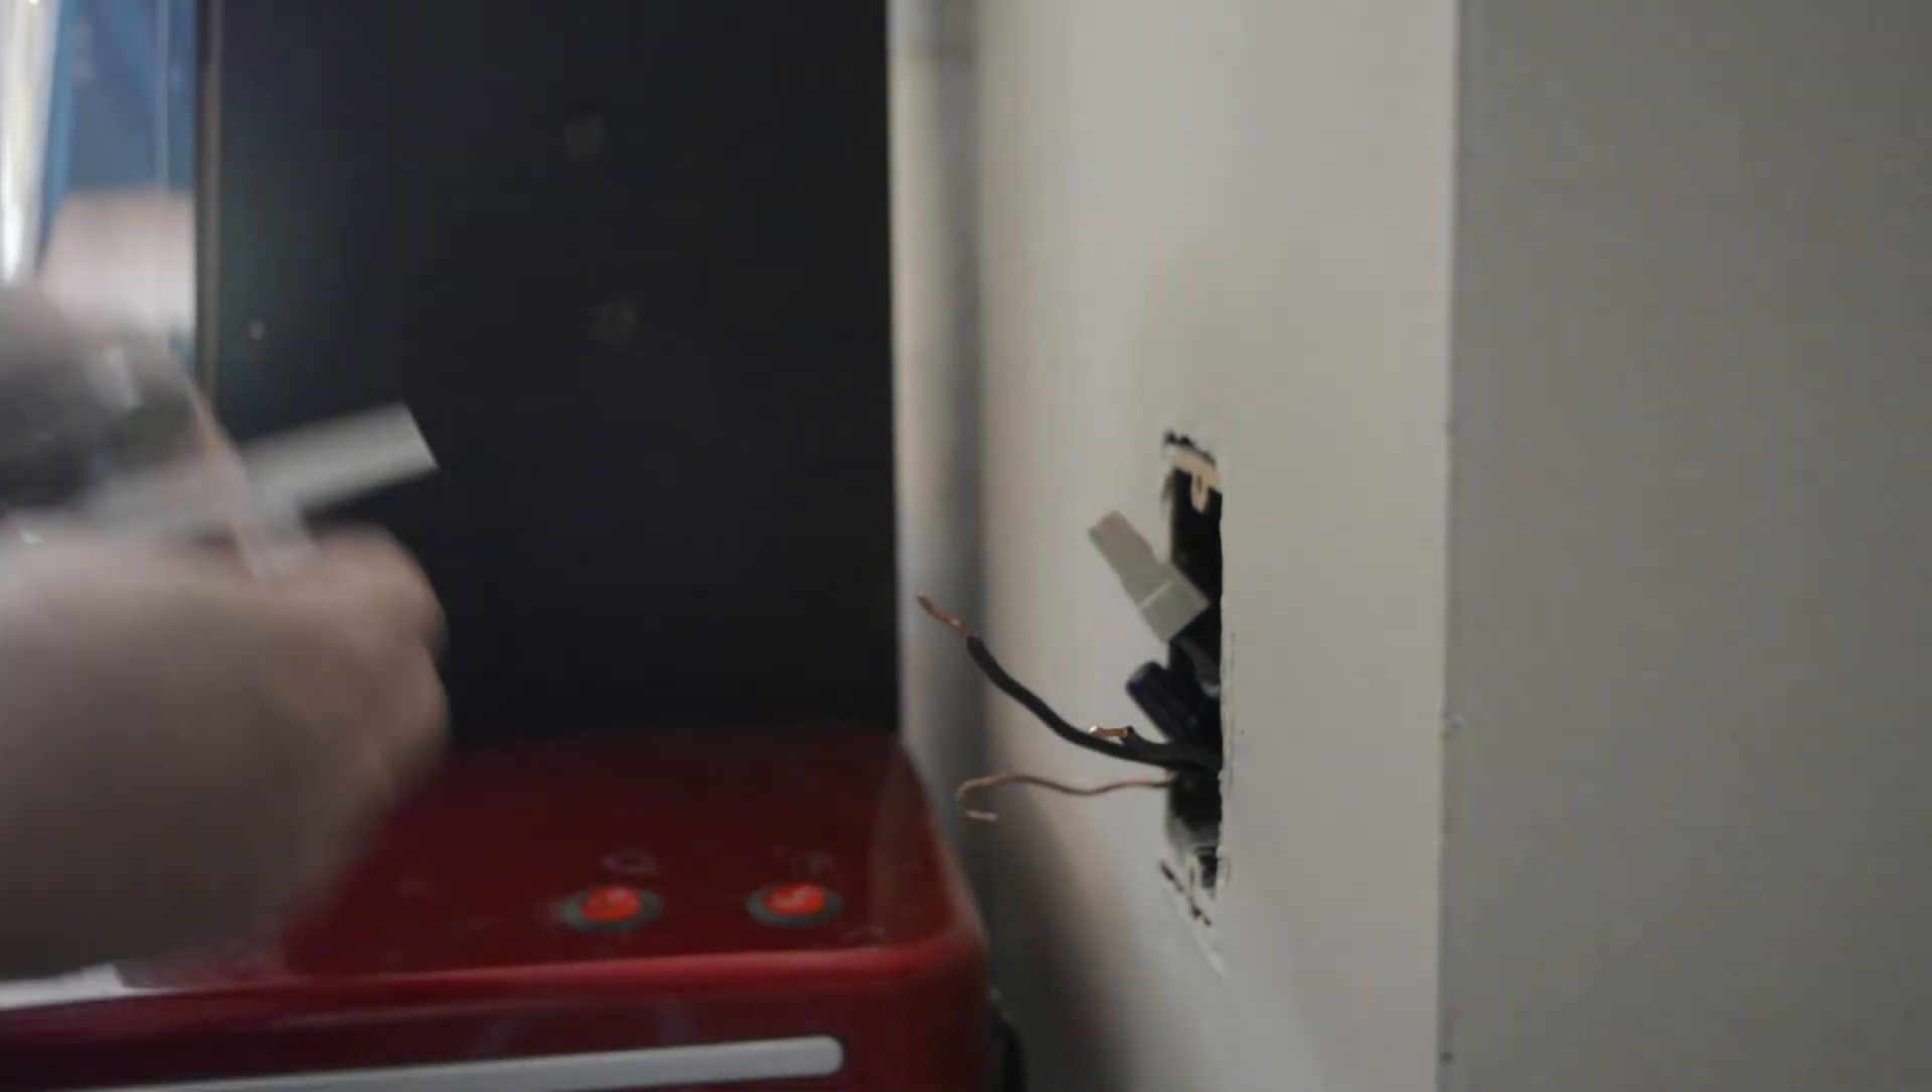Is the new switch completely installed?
No.